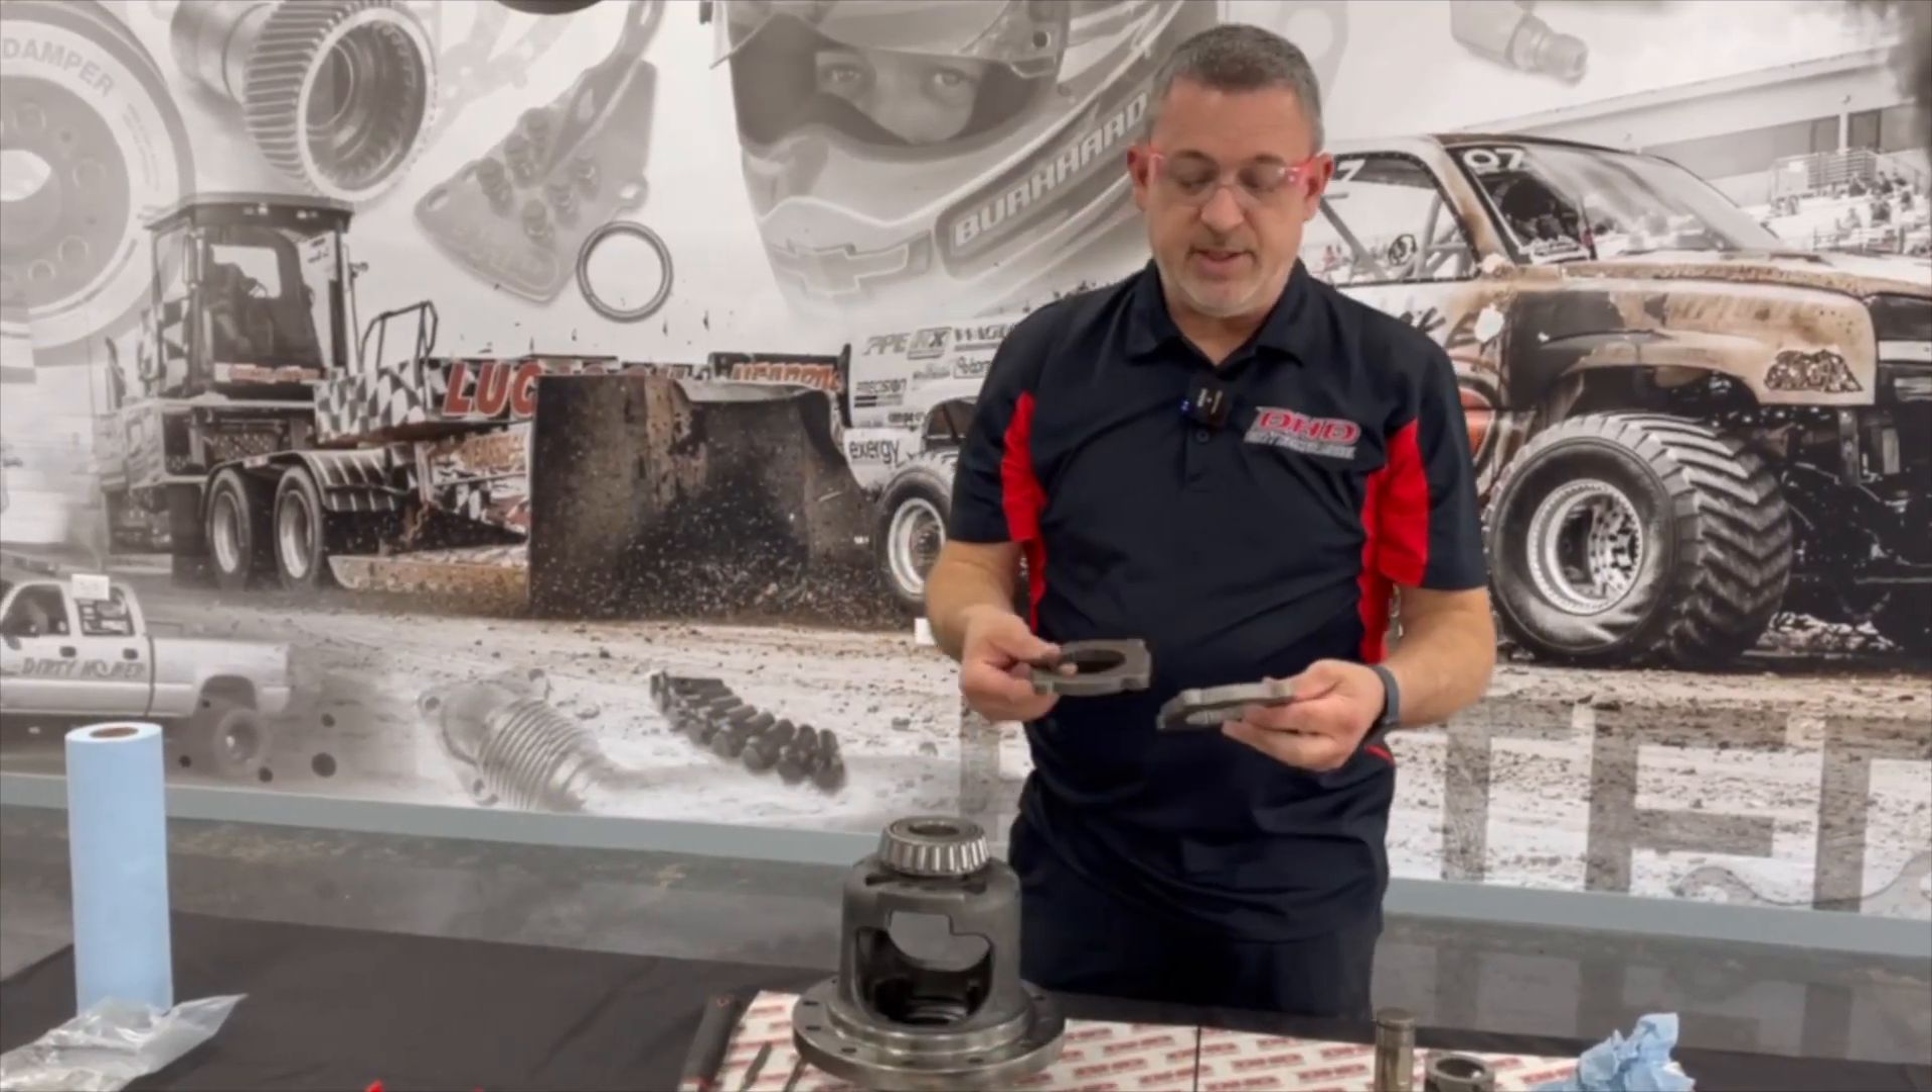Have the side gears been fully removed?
Yes.